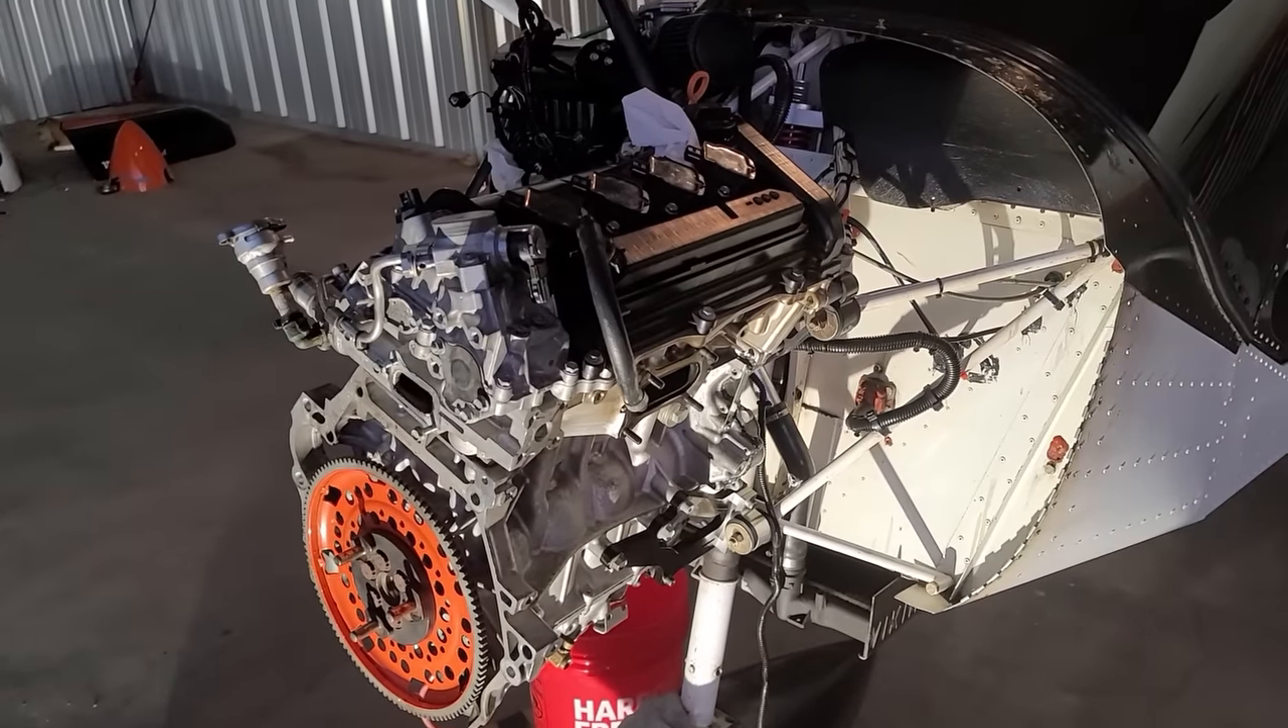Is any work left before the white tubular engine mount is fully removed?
Yes.